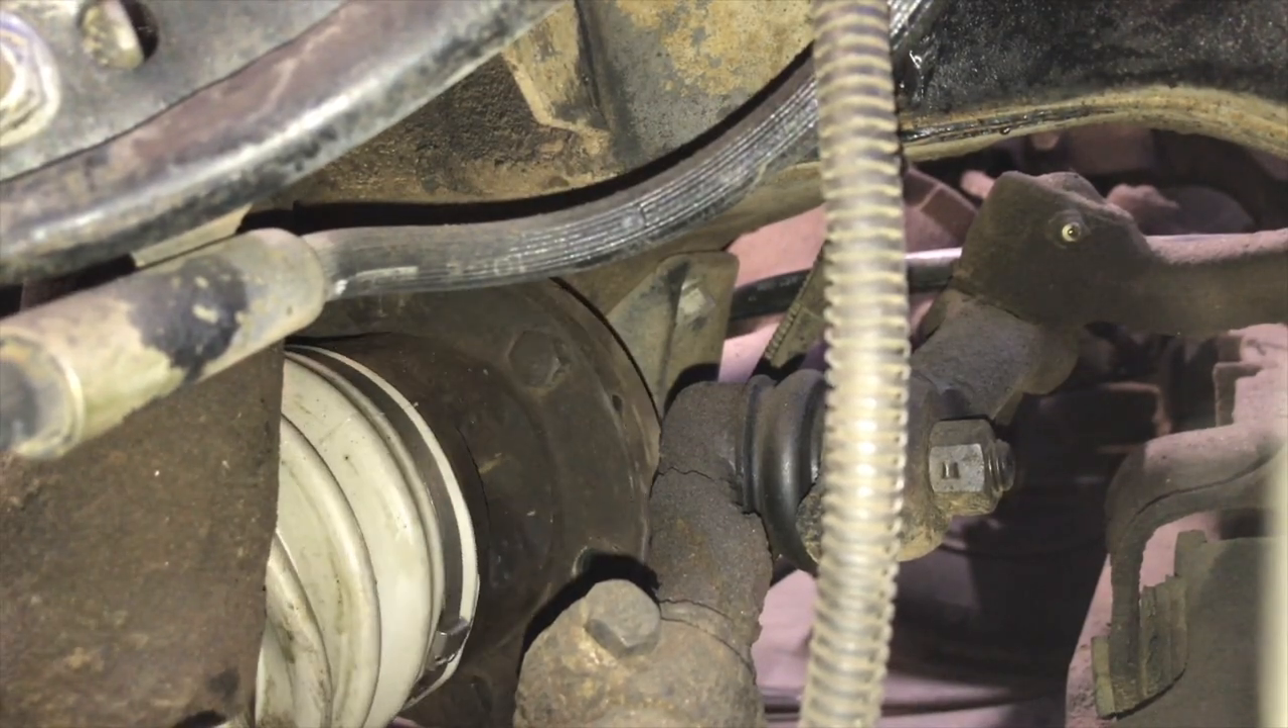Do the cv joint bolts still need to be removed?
Yes.